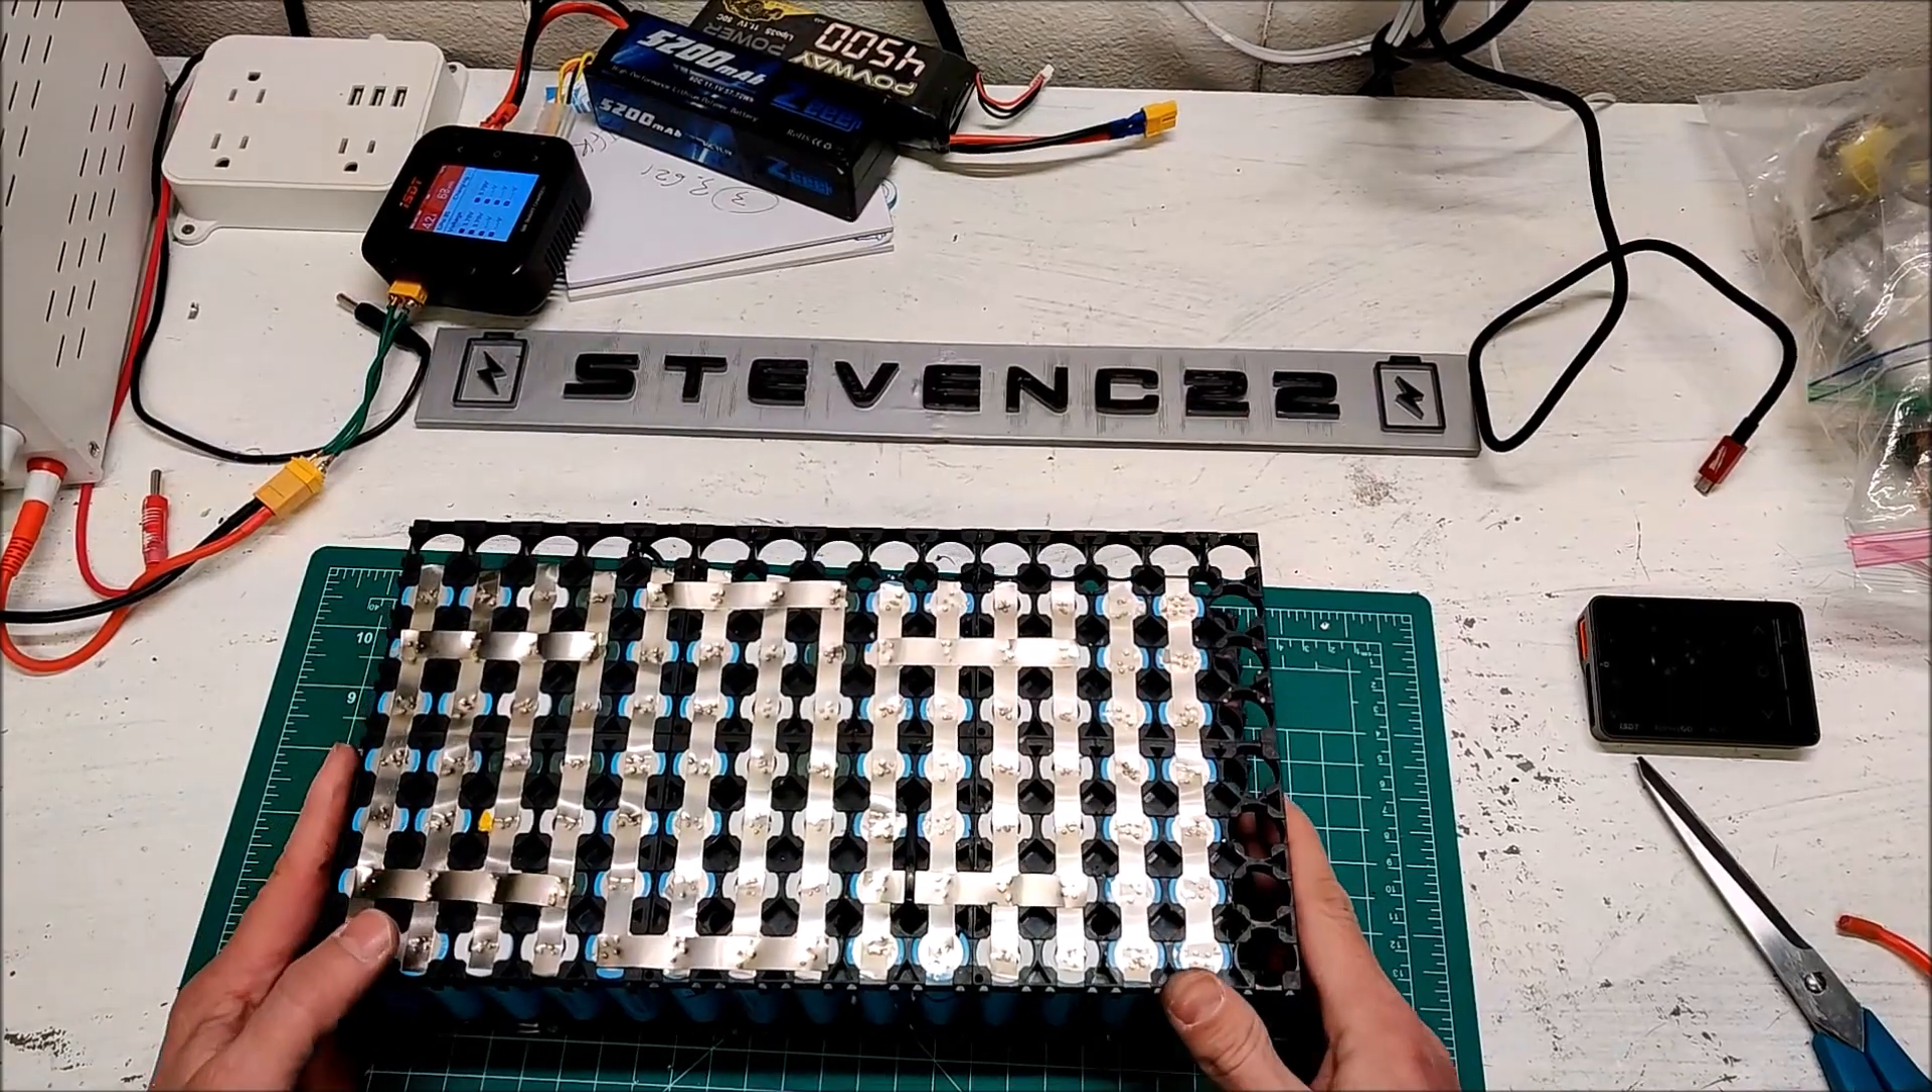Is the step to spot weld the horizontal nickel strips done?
Yes.